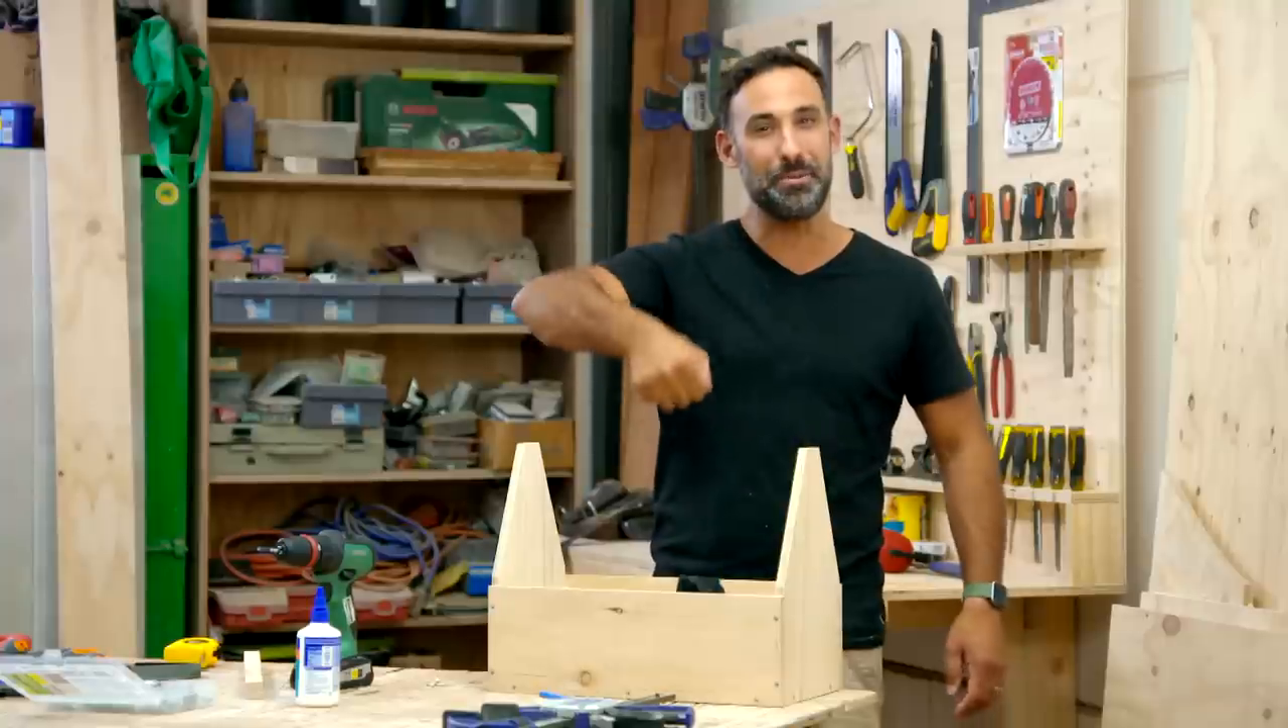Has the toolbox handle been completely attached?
No.